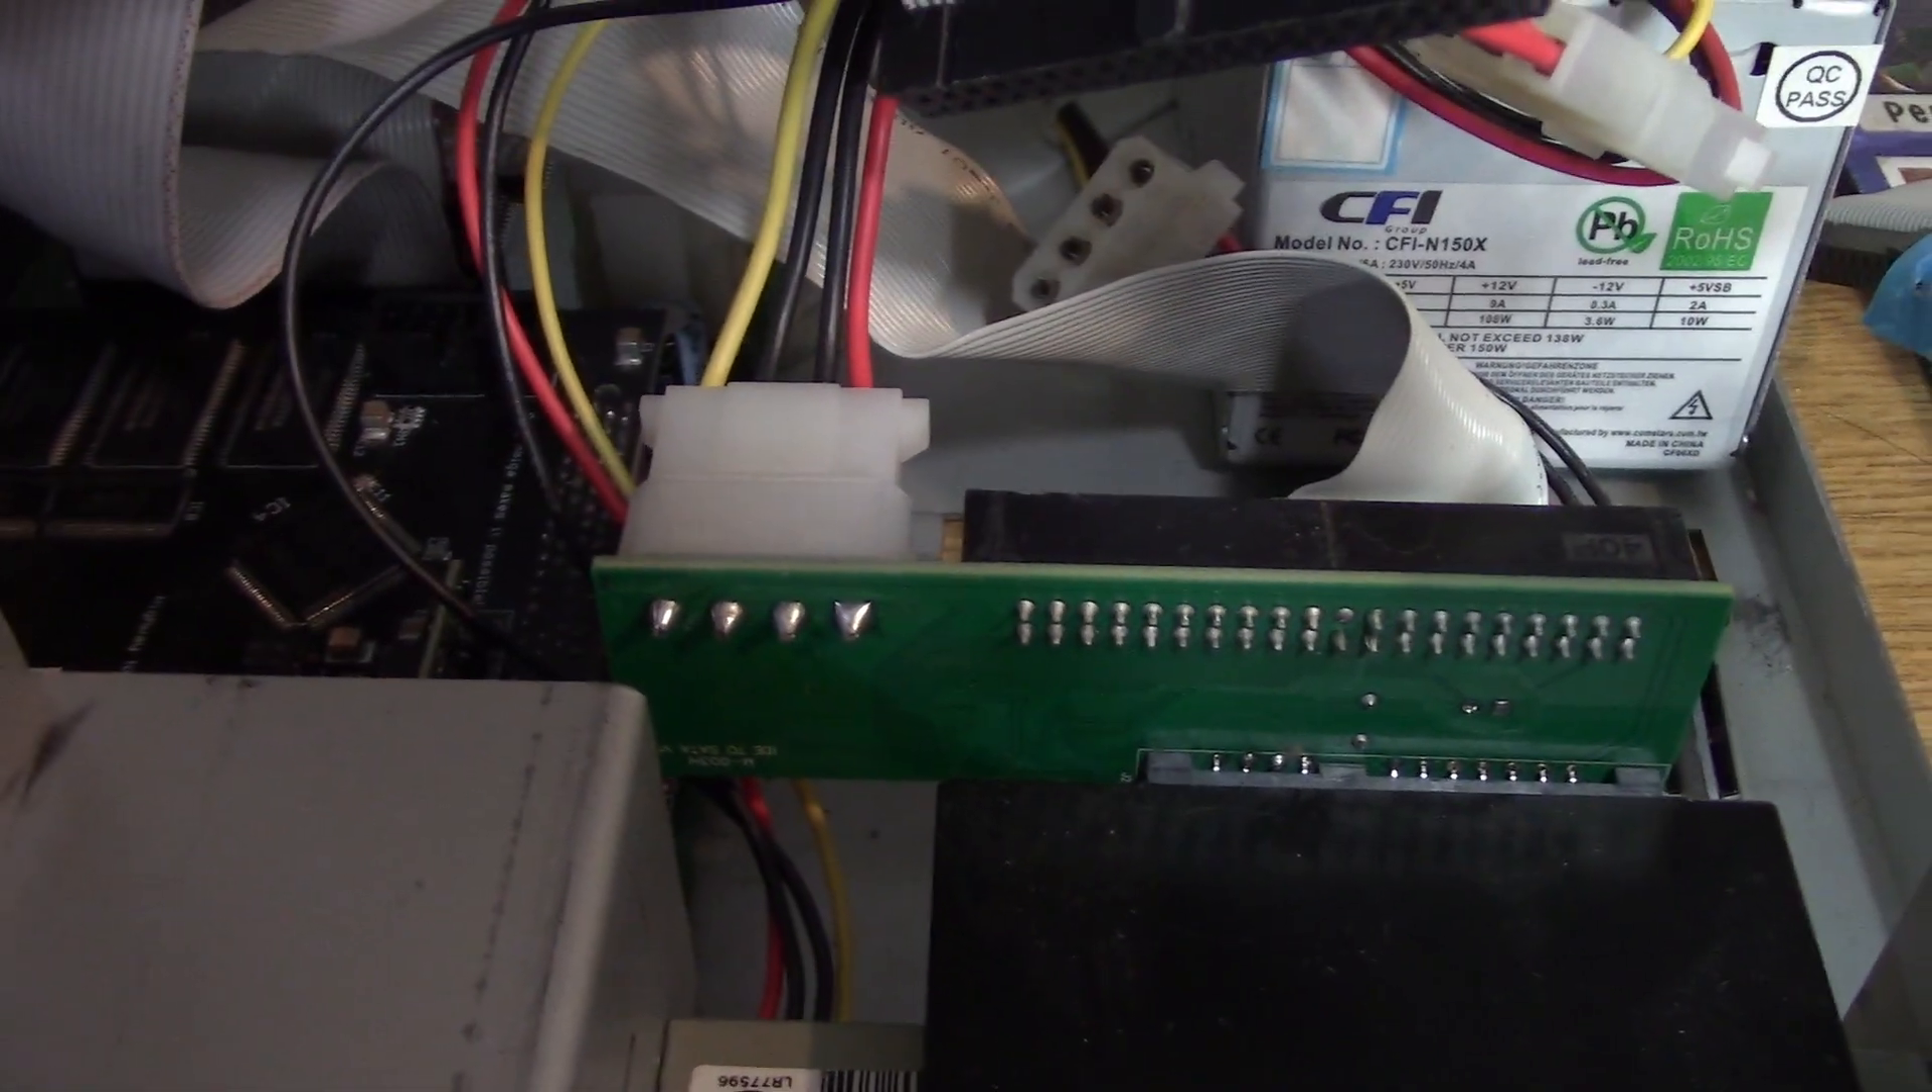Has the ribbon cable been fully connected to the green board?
Yes.